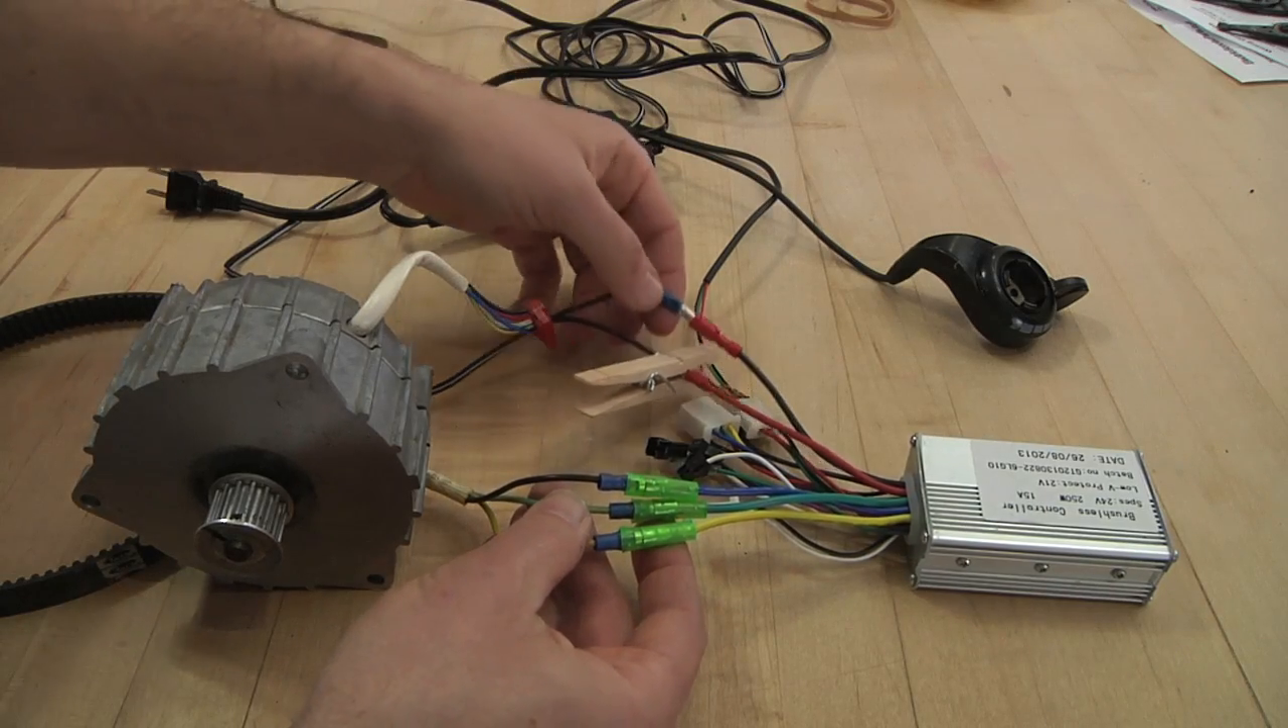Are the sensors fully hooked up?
No.